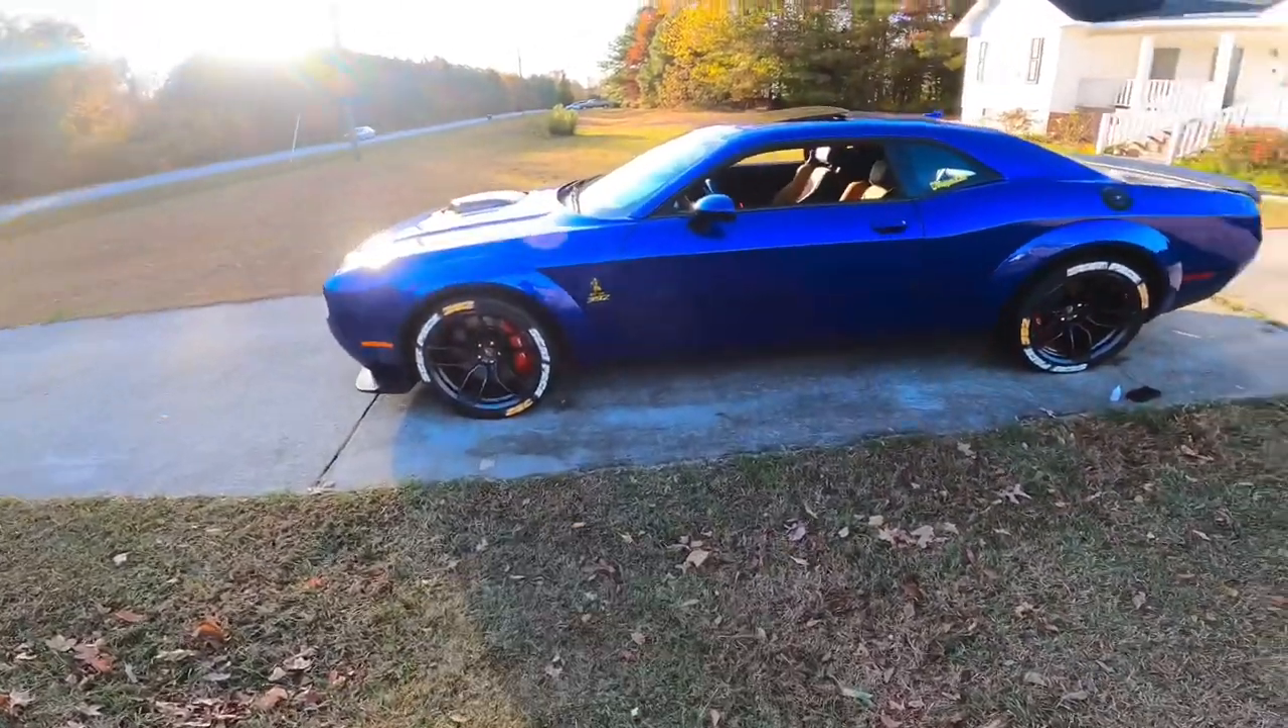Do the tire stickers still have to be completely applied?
No.